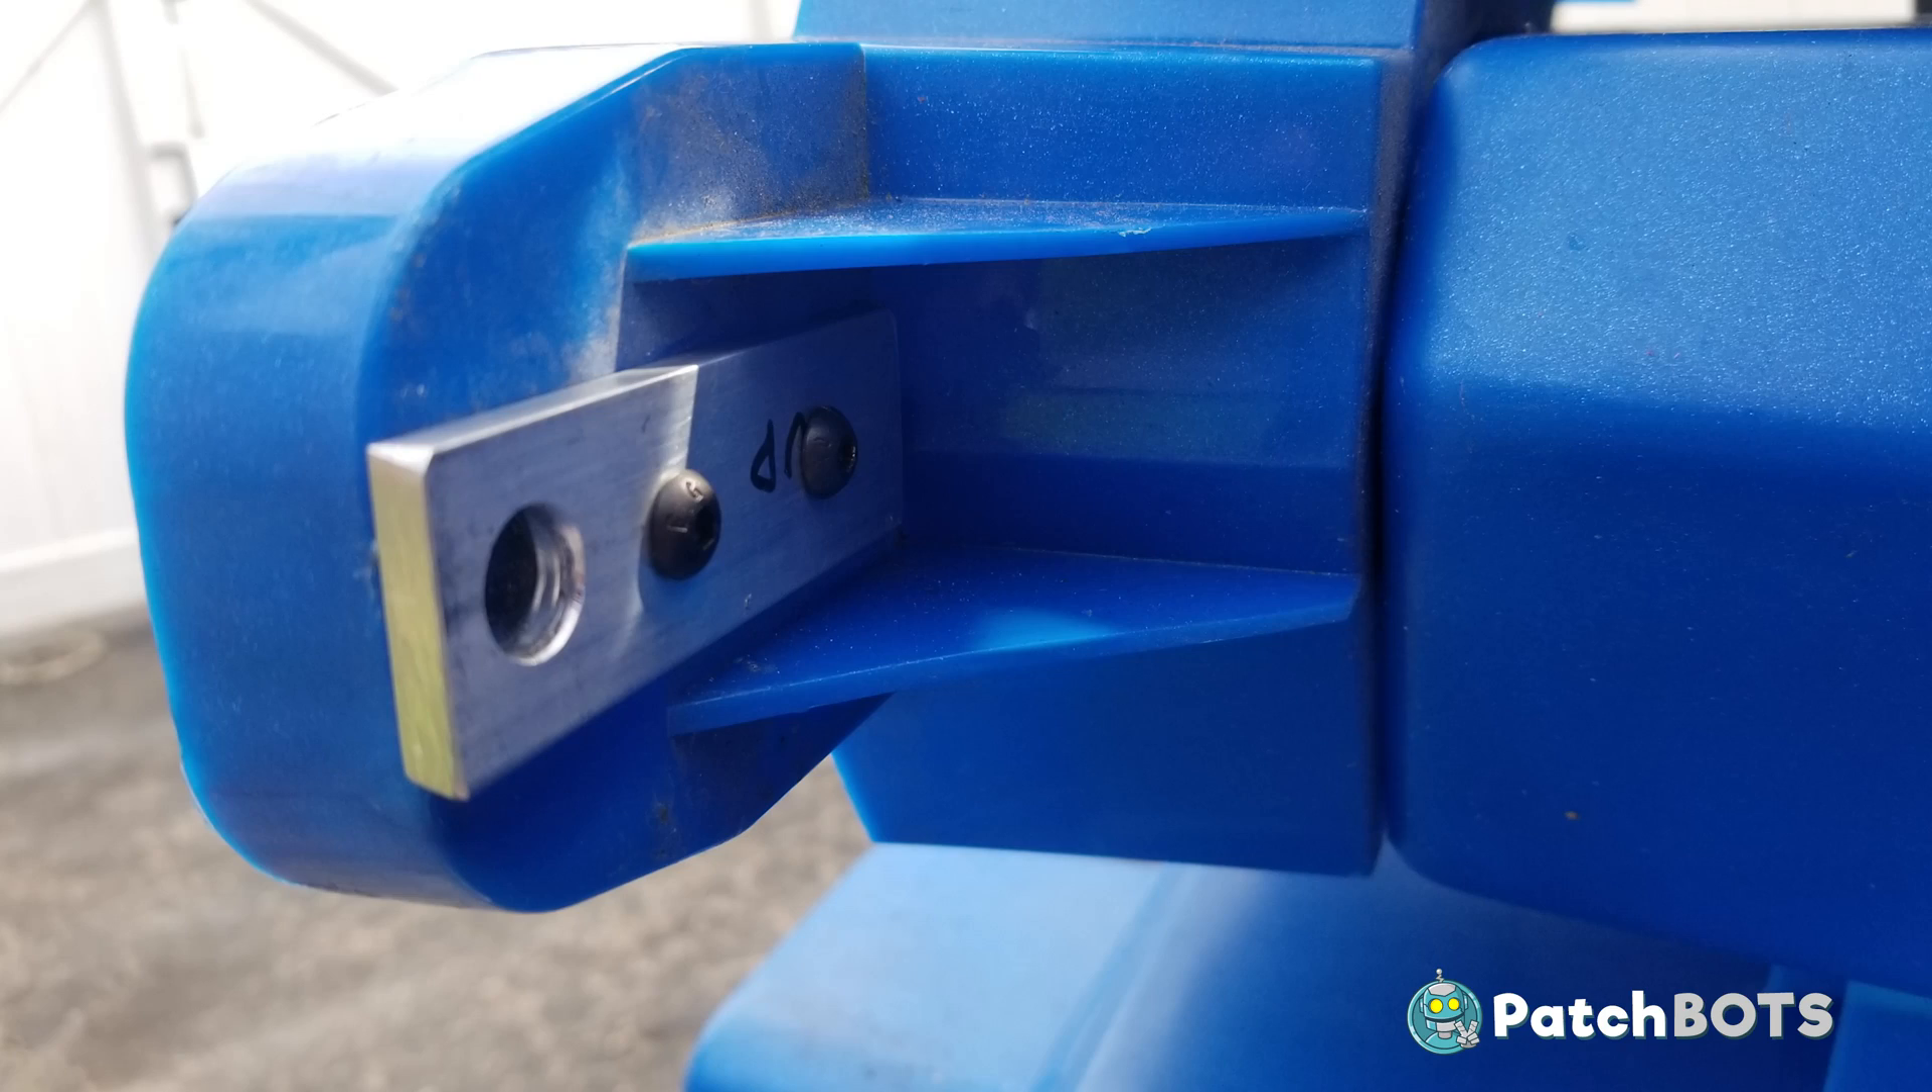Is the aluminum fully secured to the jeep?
Yes.